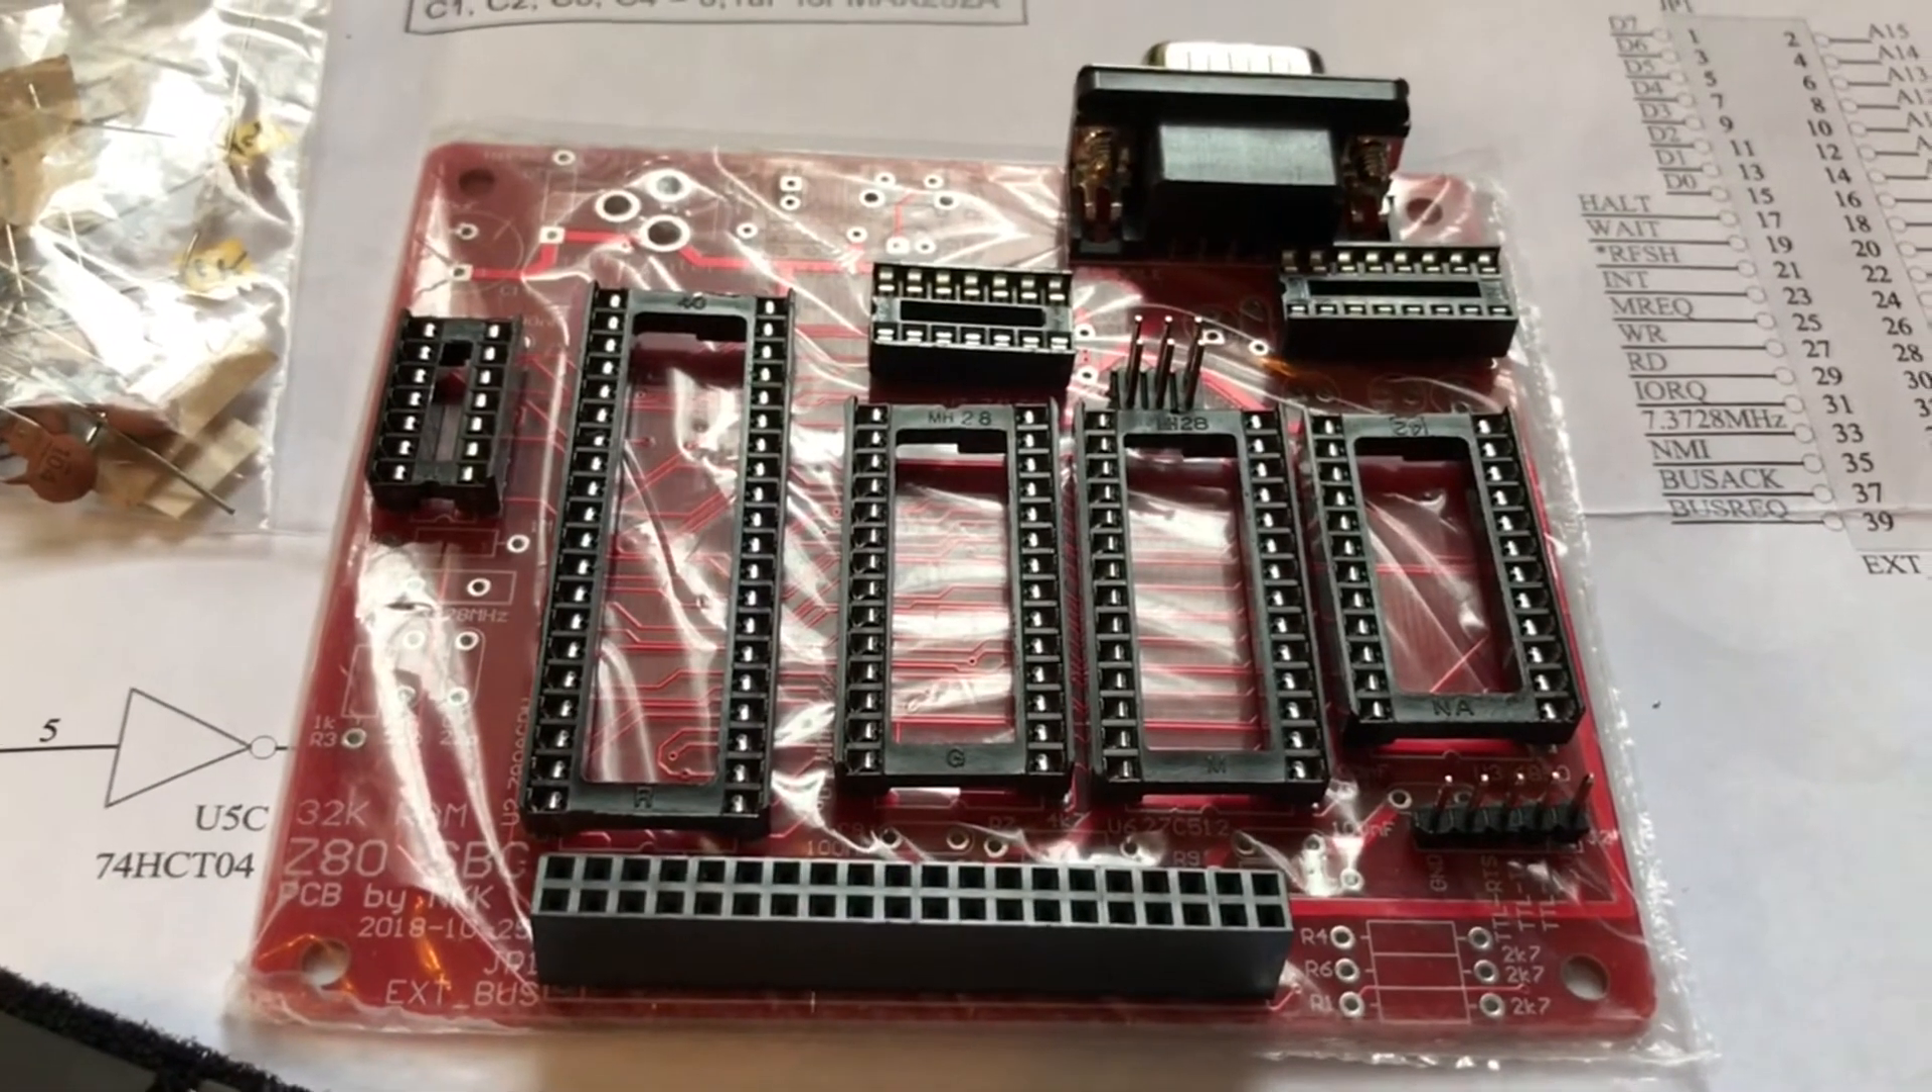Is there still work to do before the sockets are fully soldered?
Yes.